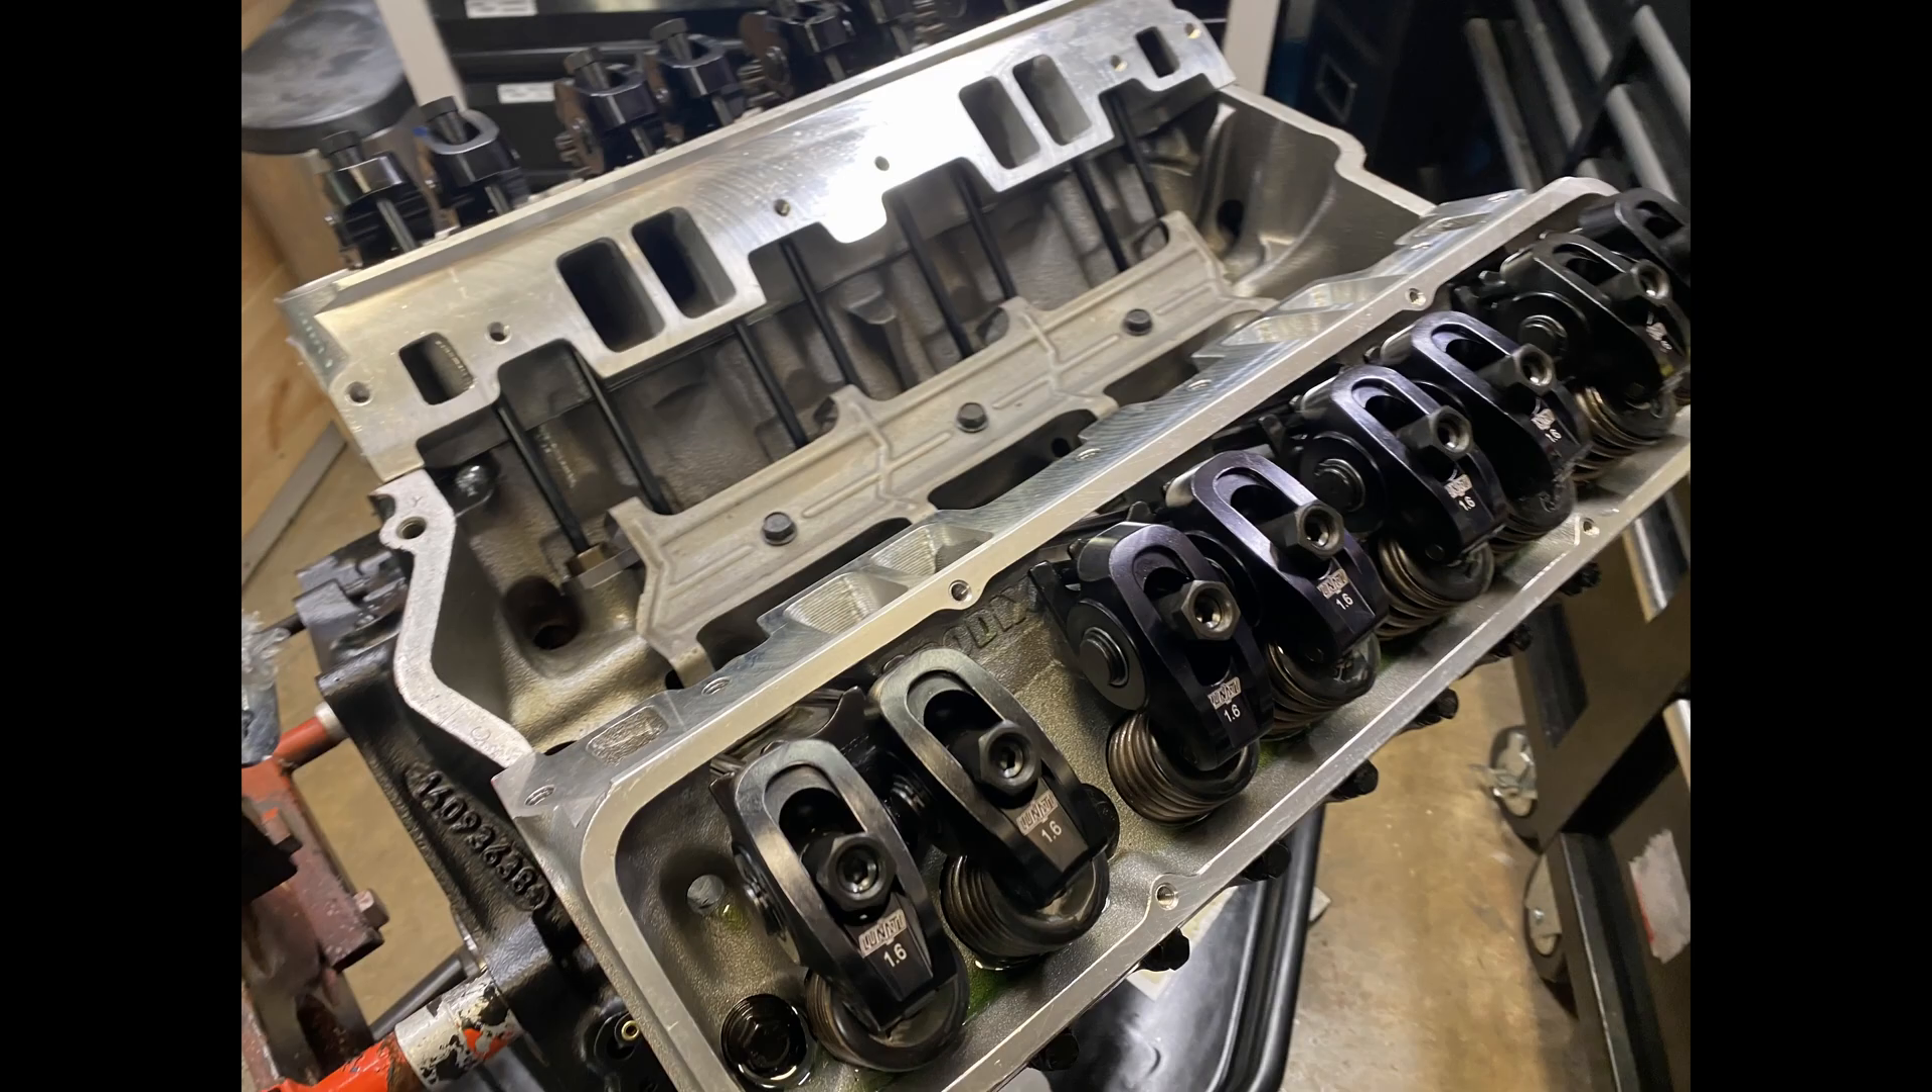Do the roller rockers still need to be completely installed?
No.